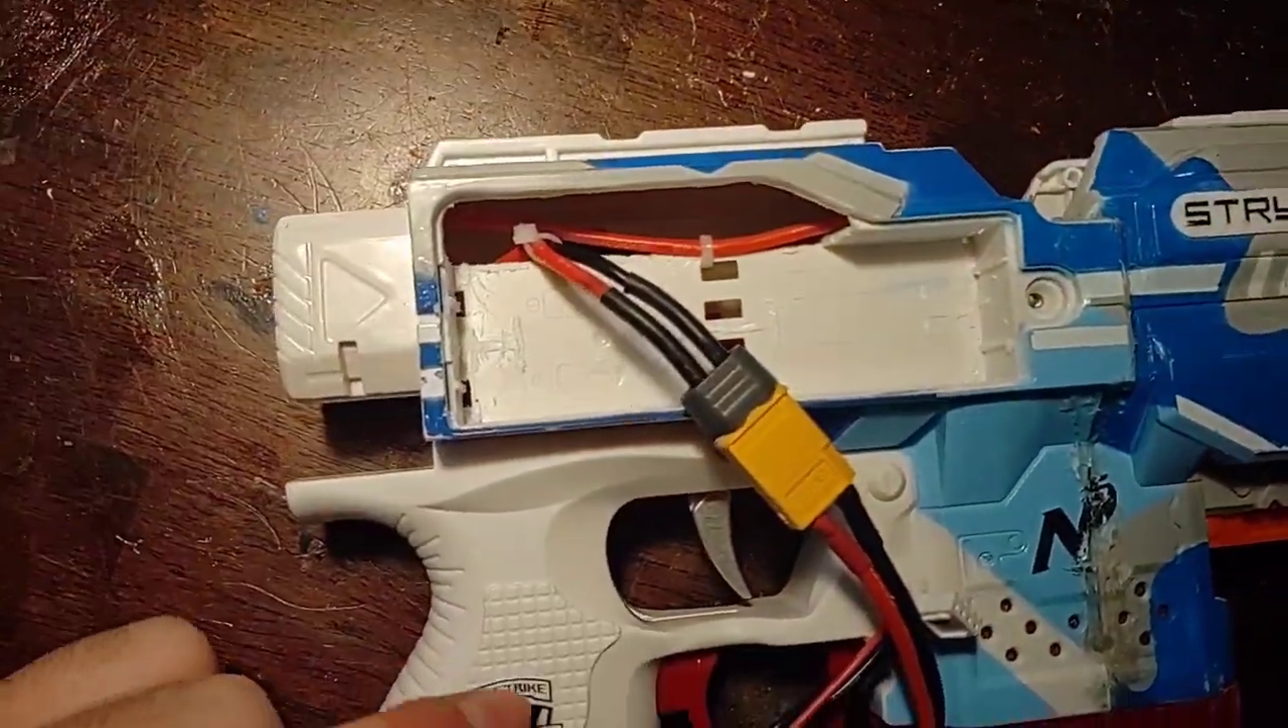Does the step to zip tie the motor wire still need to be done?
No.